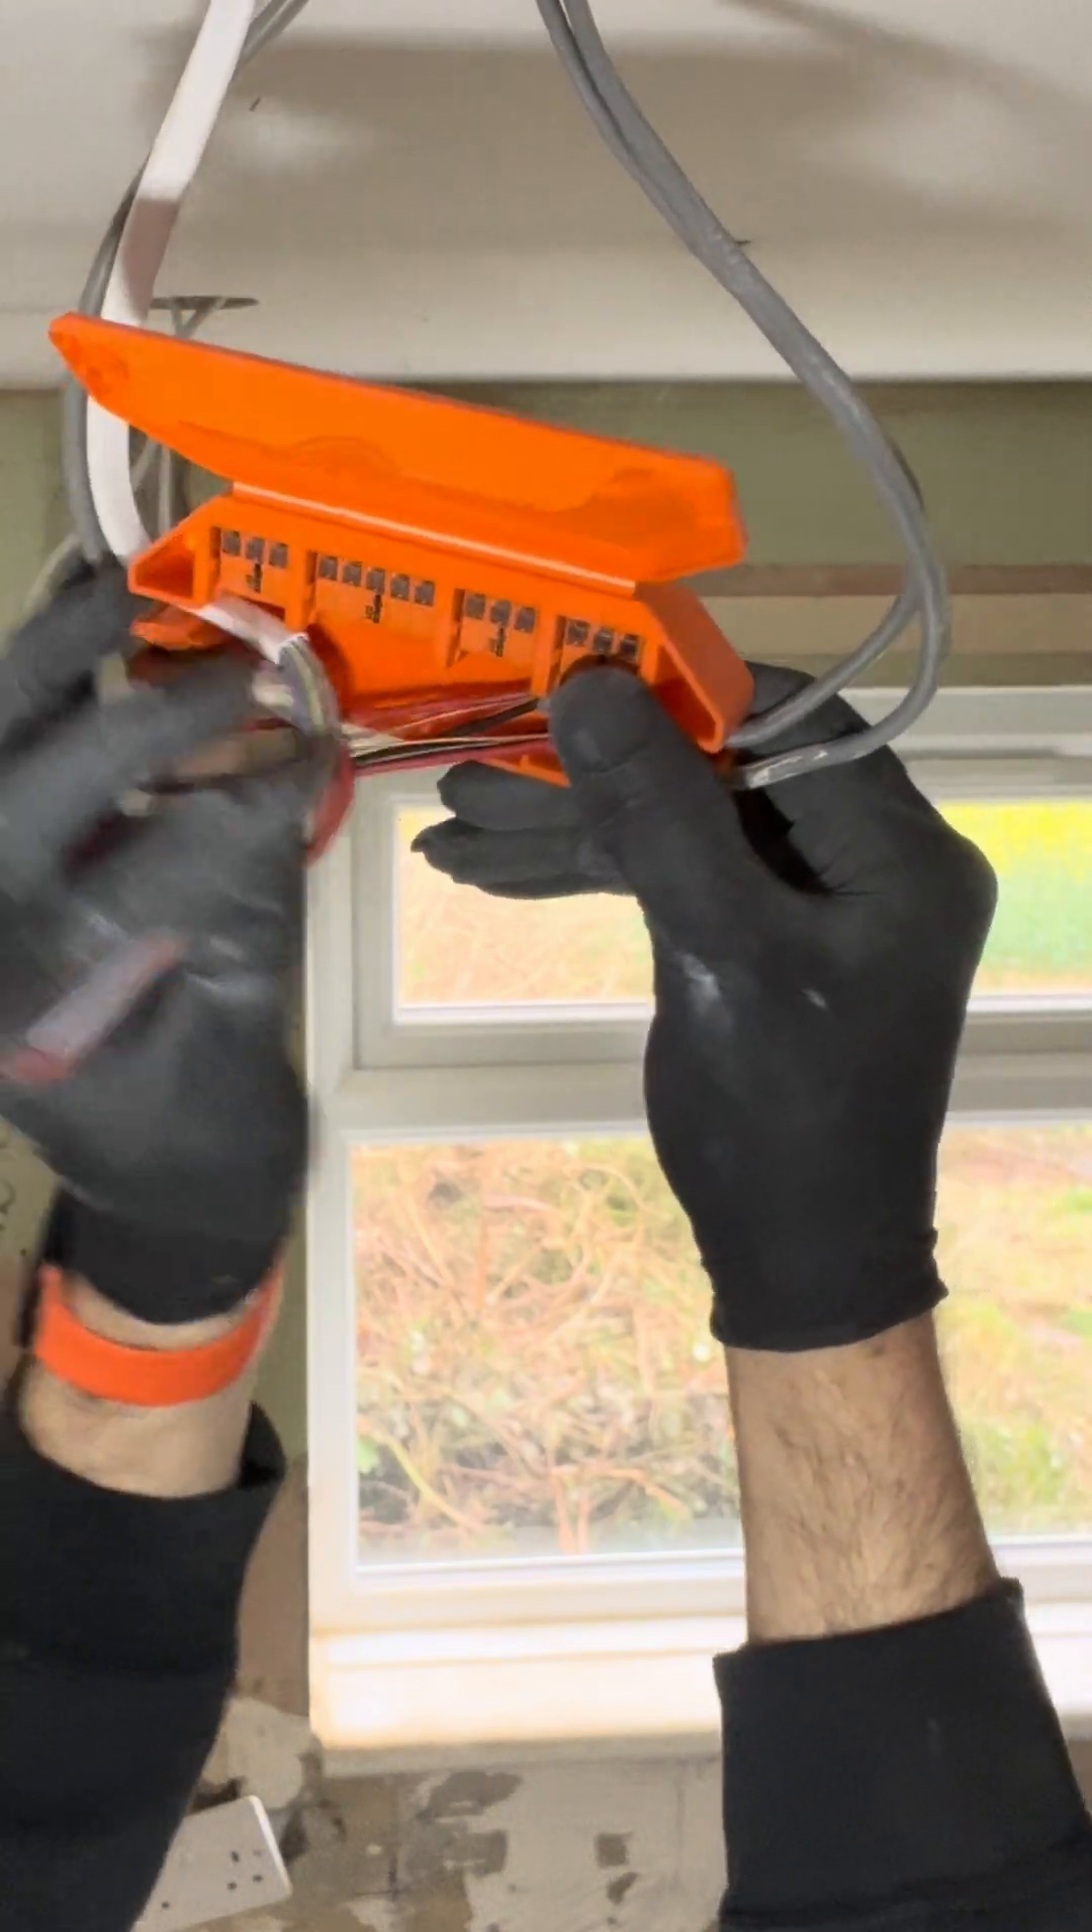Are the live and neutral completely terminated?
No.